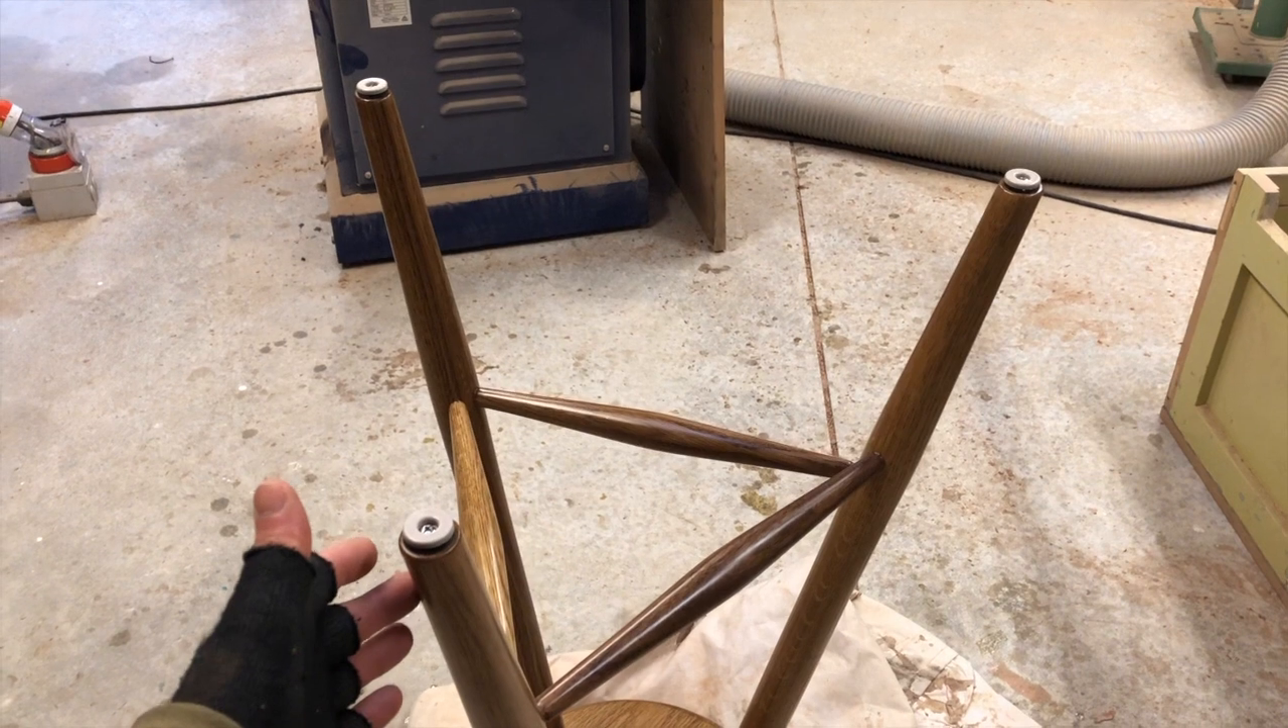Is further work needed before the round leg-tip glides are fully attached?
No.